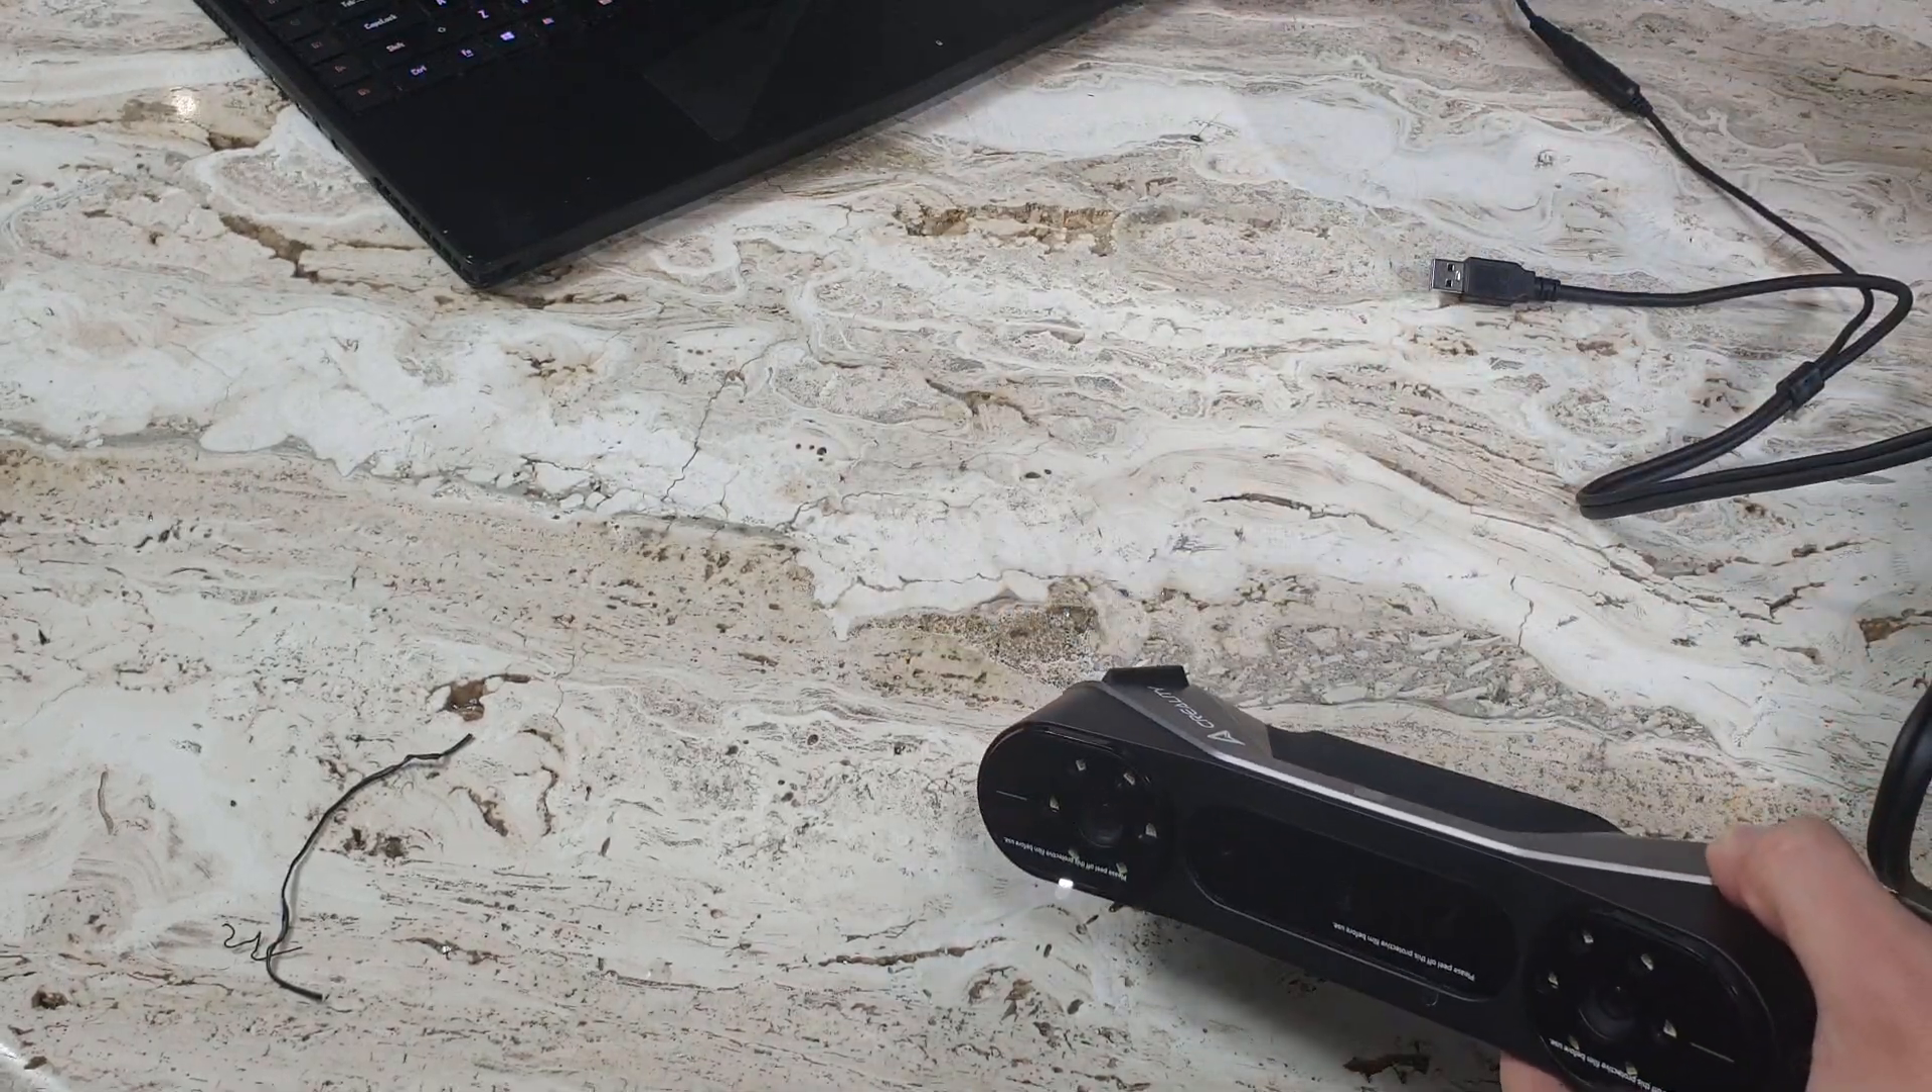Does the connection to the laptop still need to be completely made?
Yes.